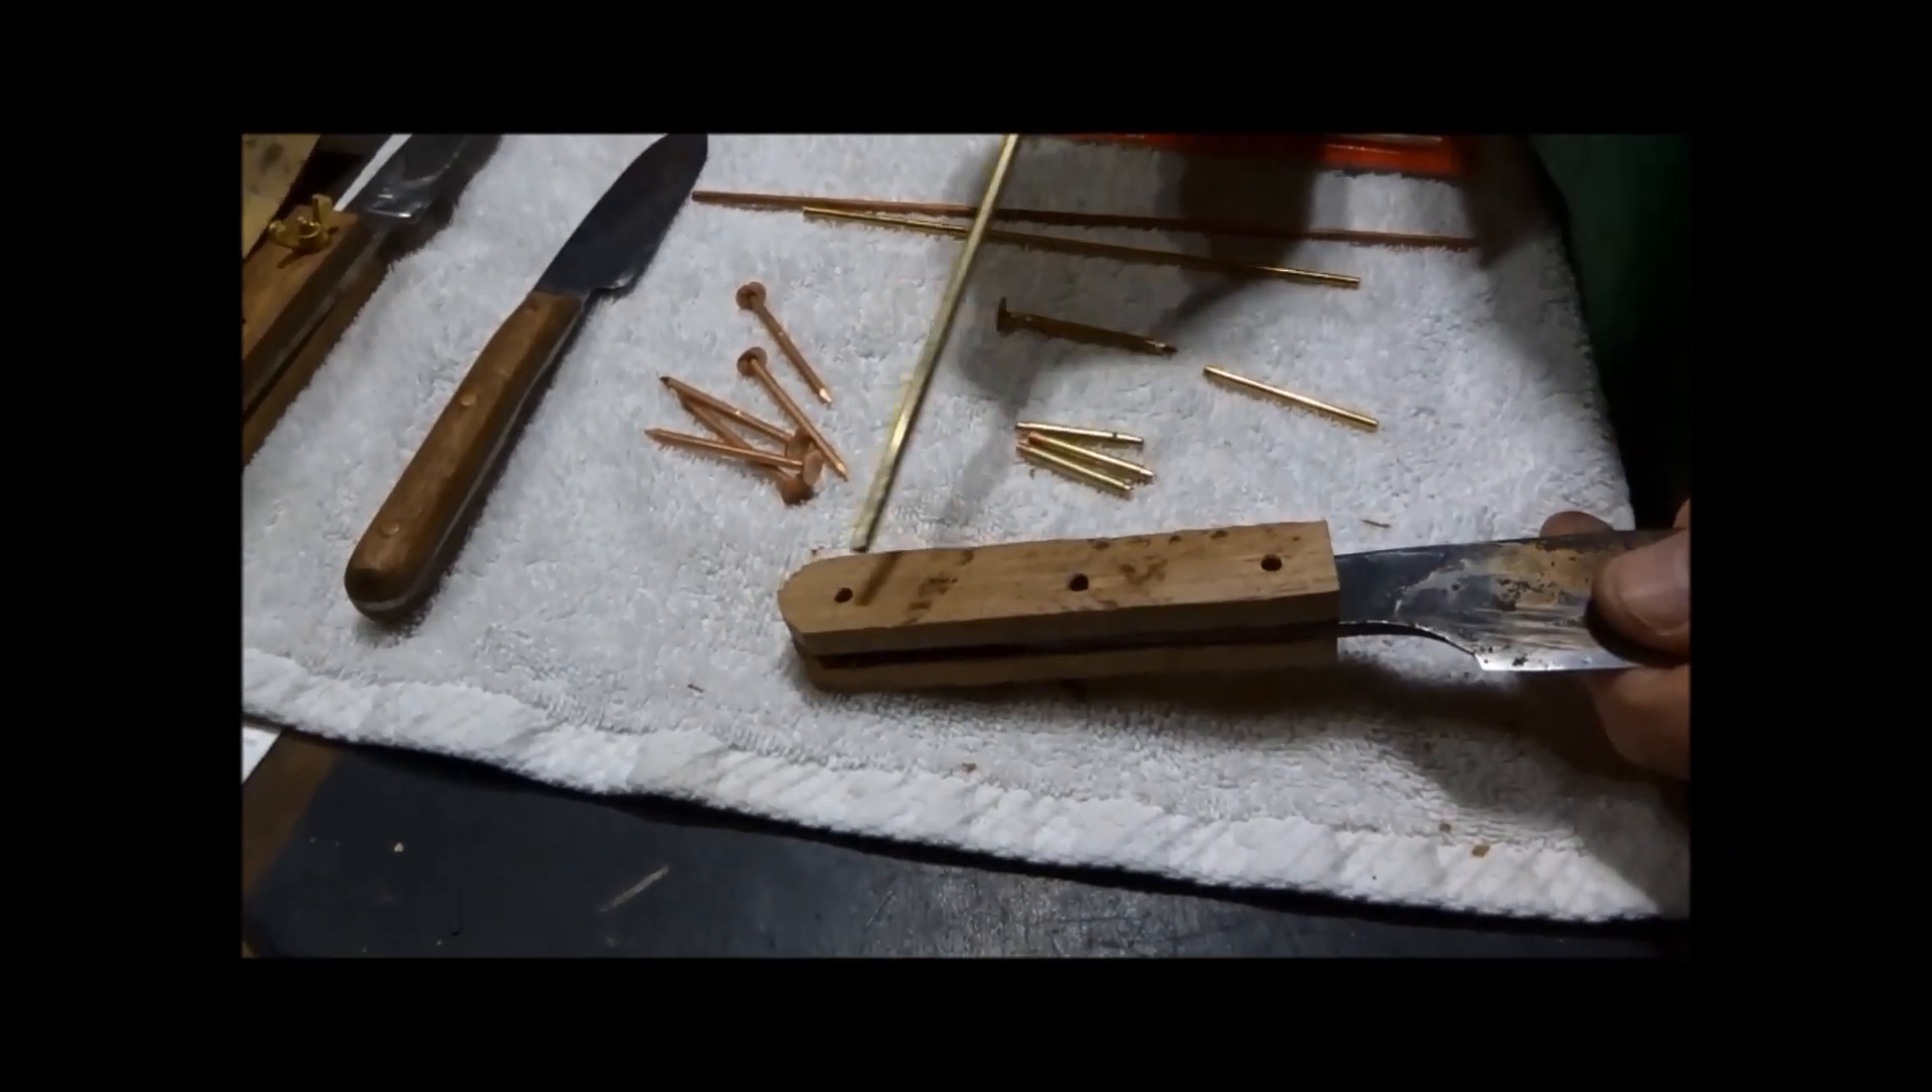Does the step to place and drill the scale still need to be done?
No.